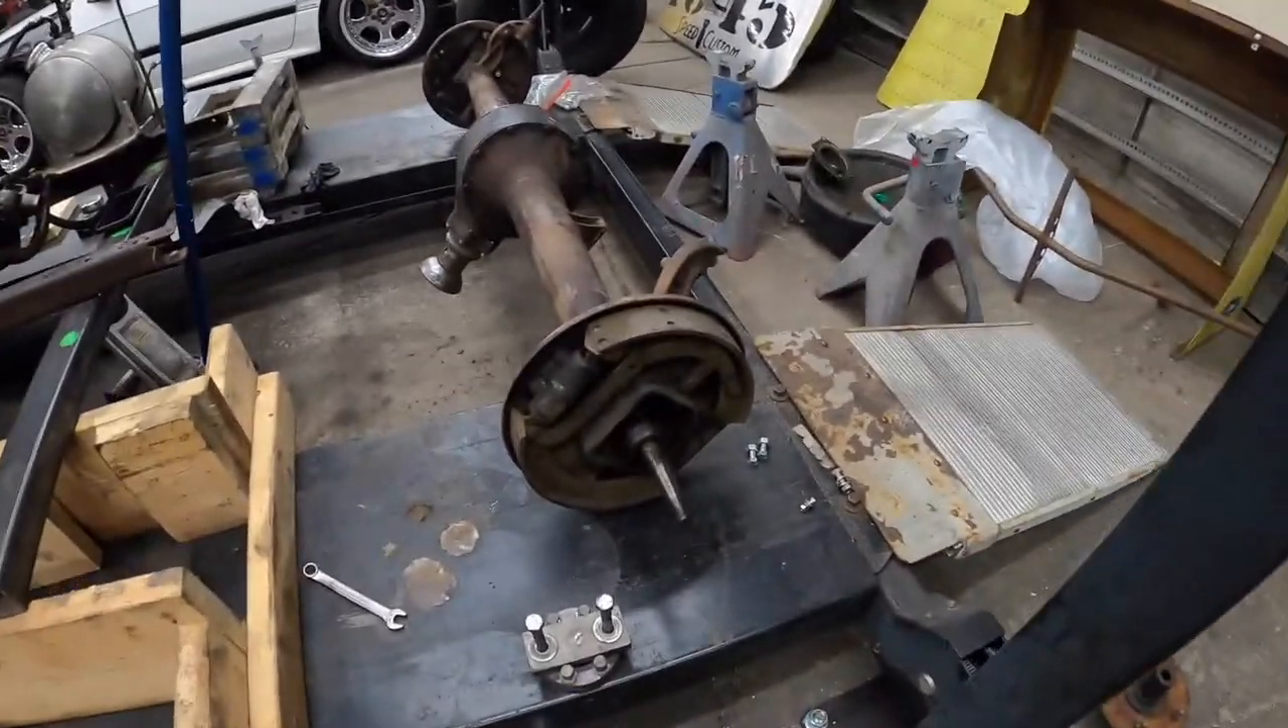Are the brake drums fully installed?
No.